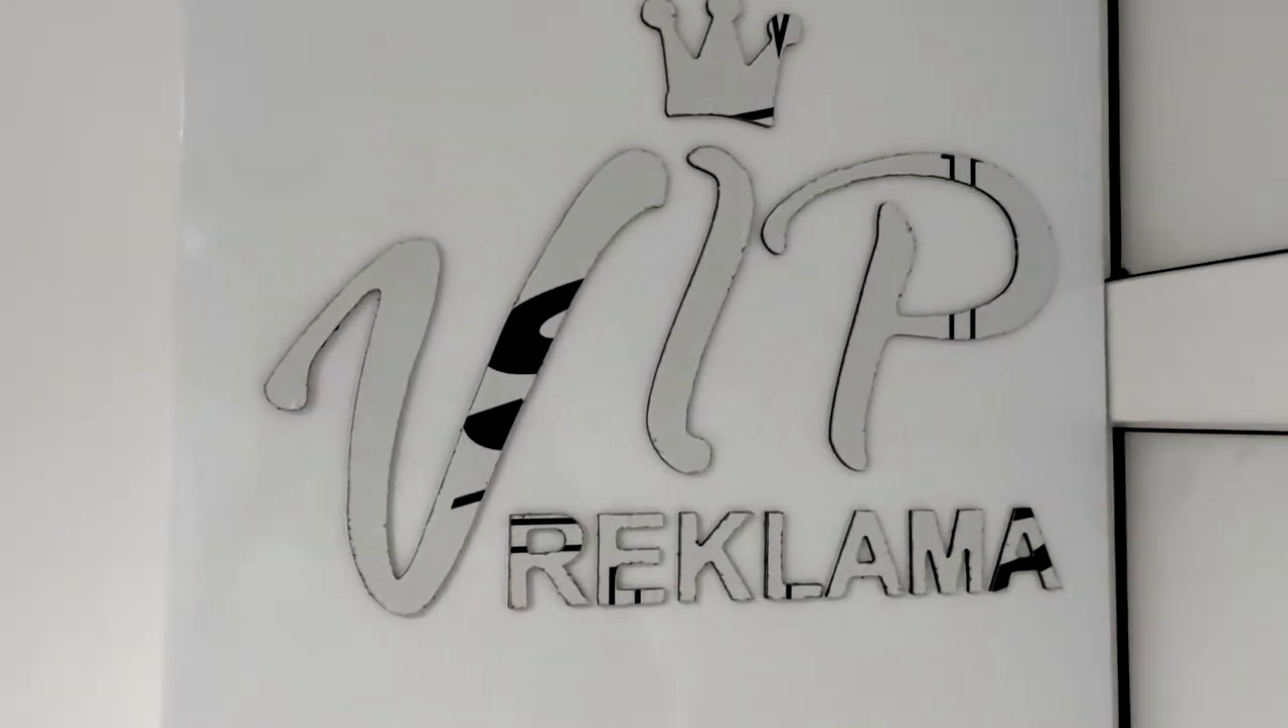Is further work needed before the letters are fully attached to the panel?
No.